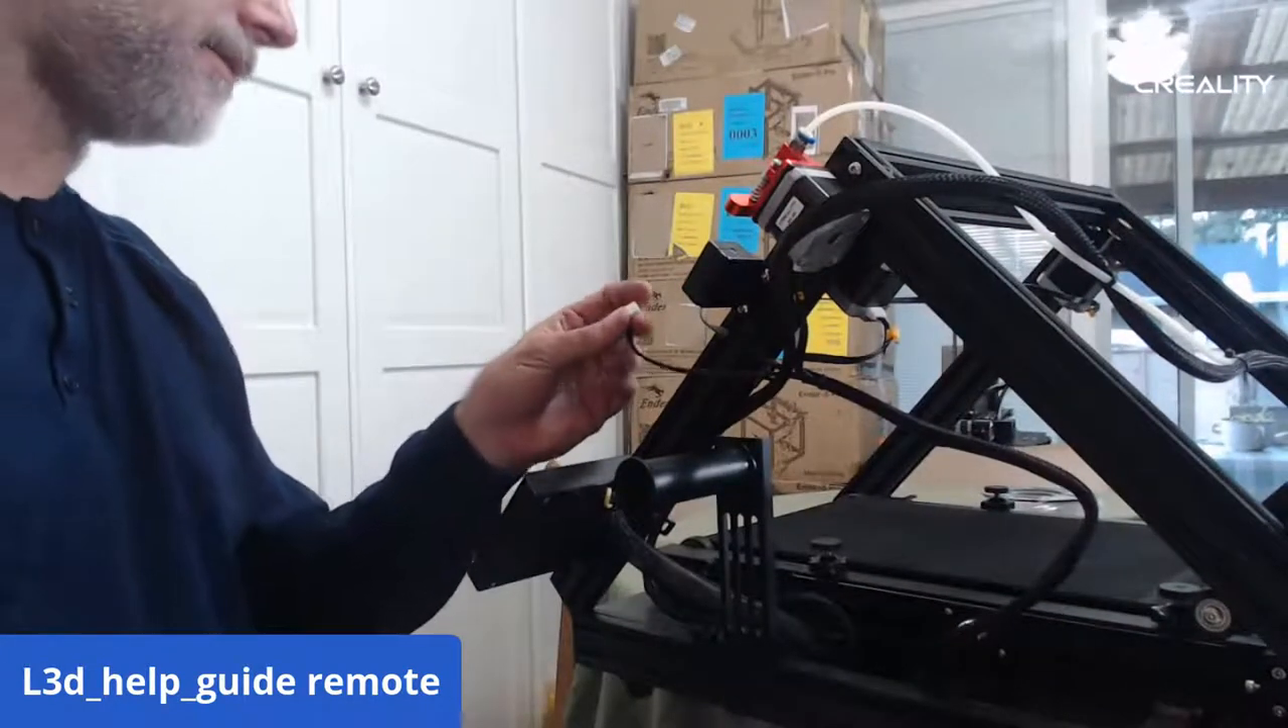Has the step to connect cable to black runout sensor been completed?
No.